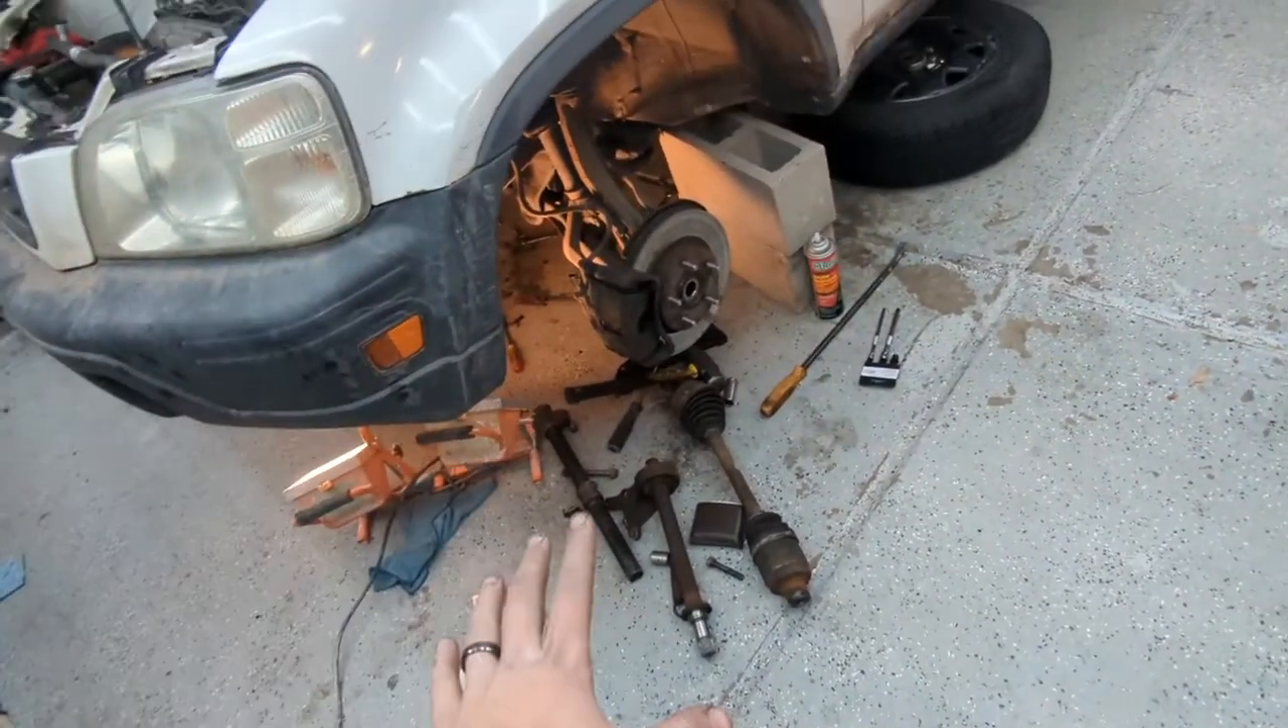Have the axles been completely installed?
No.